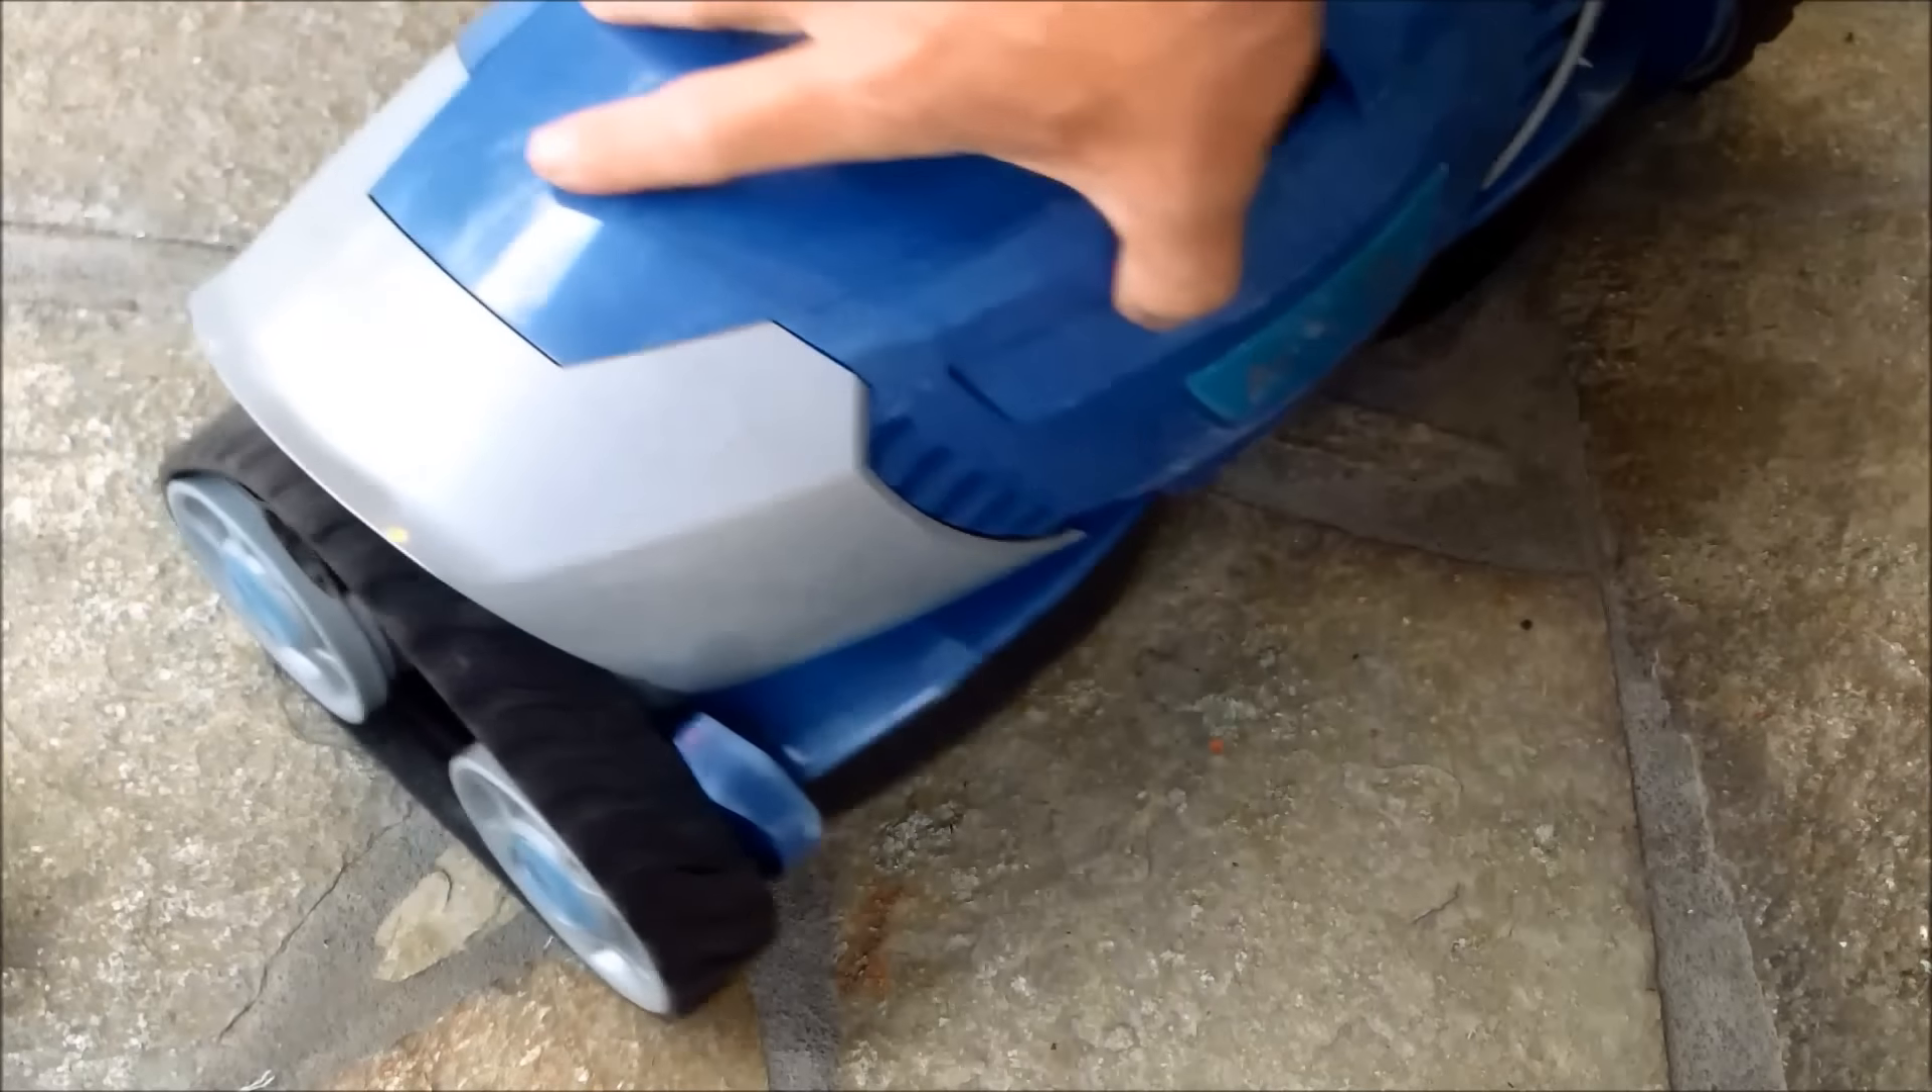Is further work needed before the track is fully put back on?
No.